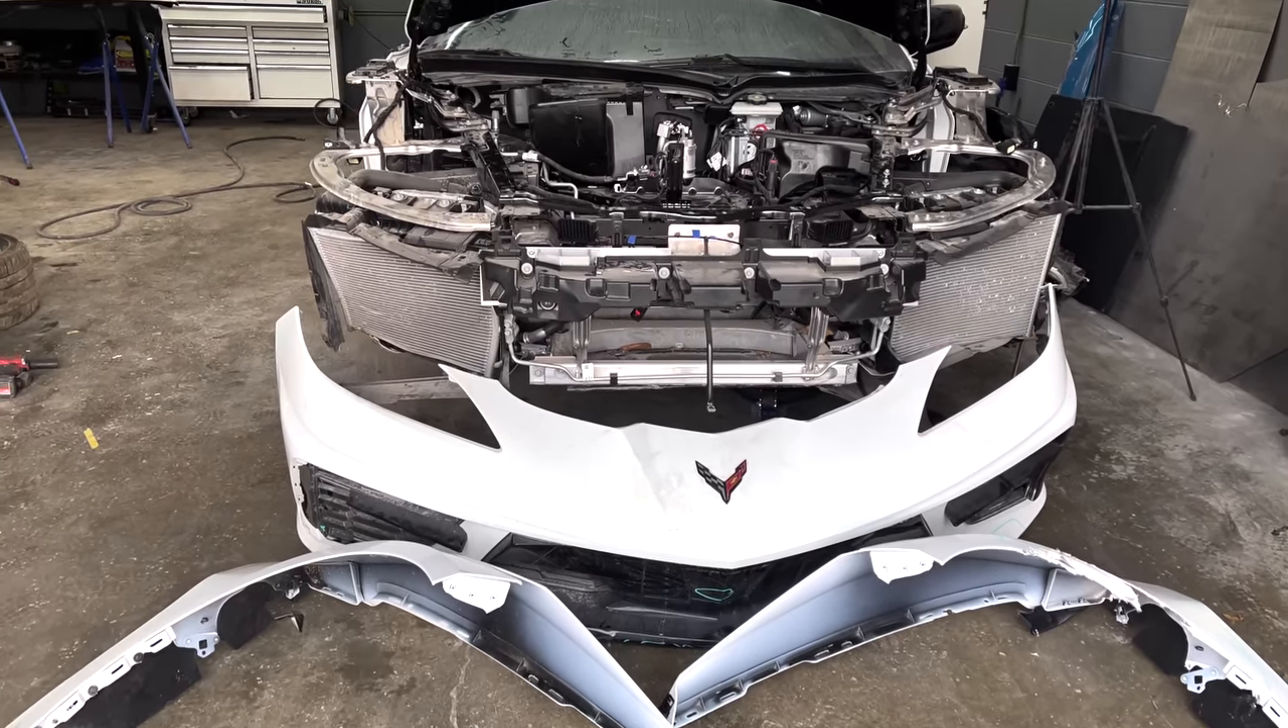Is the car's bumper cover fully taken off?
Yes.